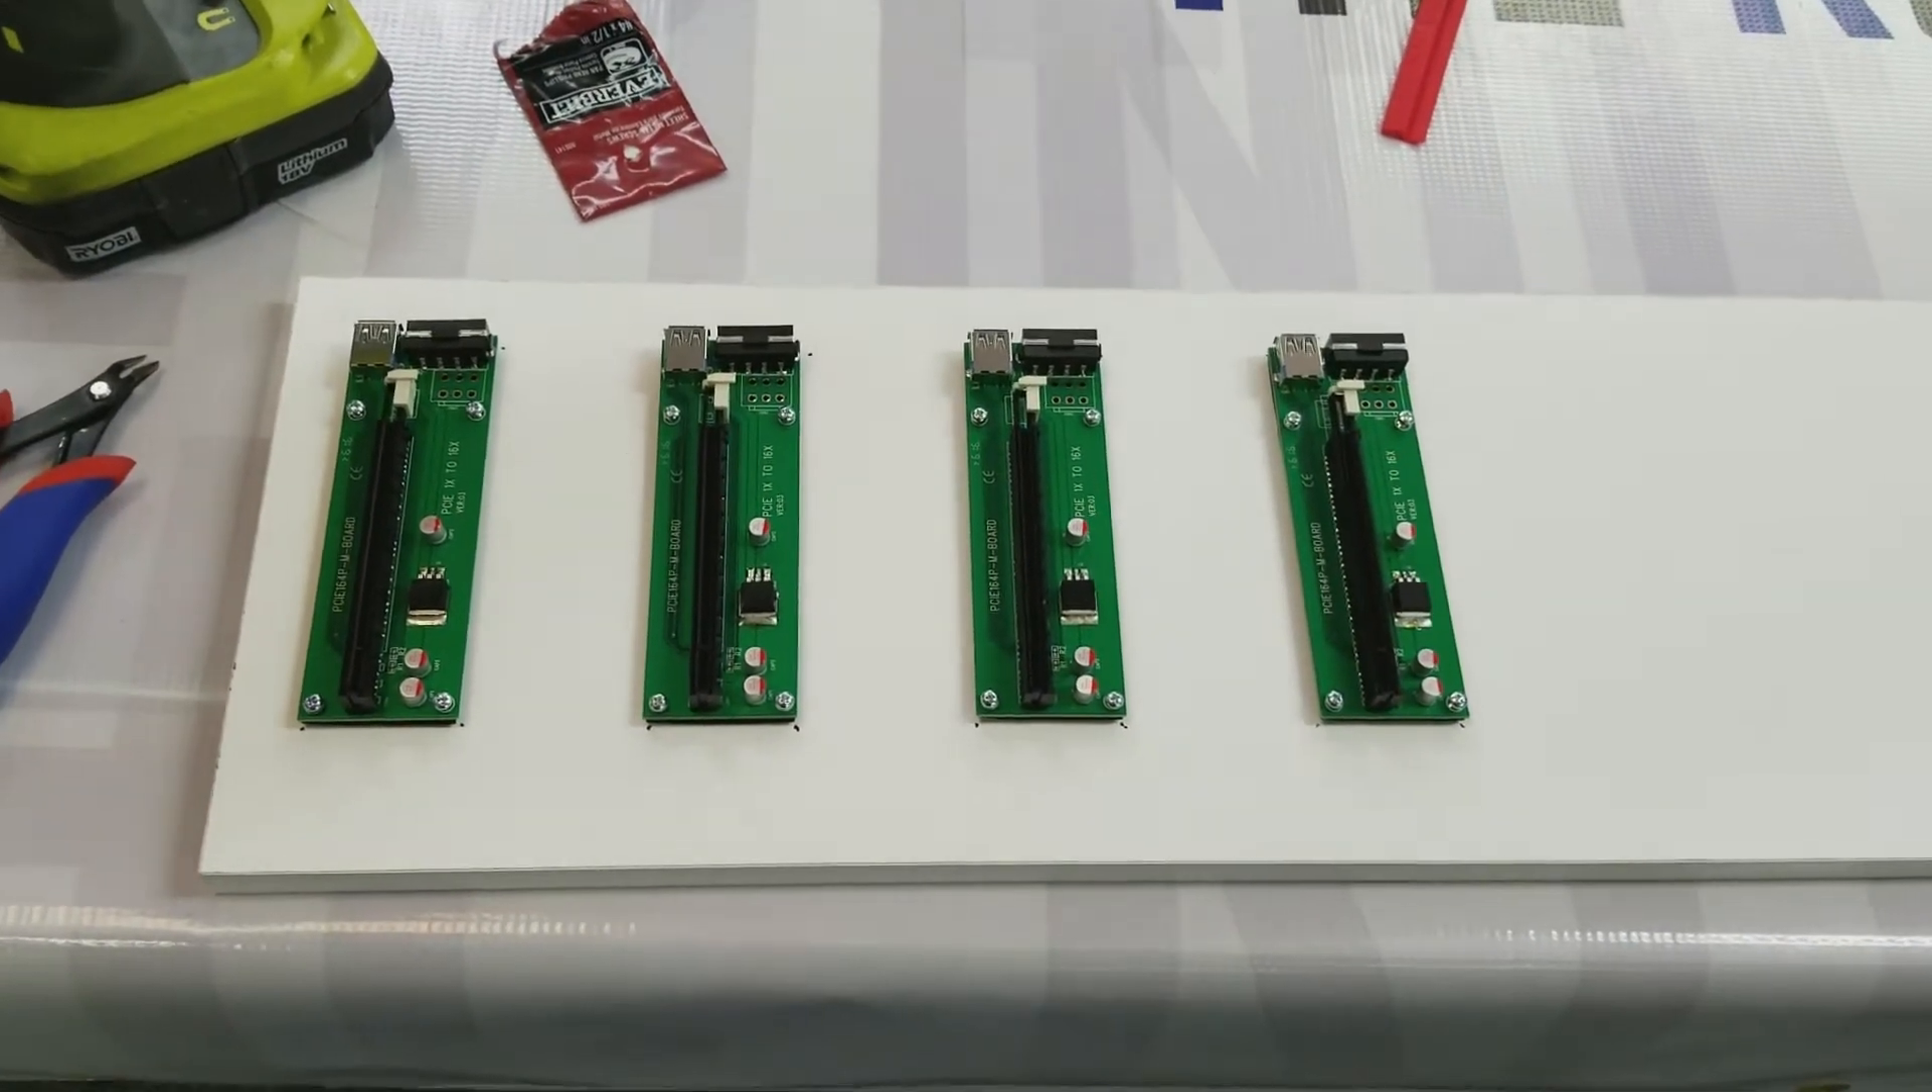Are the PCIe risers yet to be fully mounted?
No.